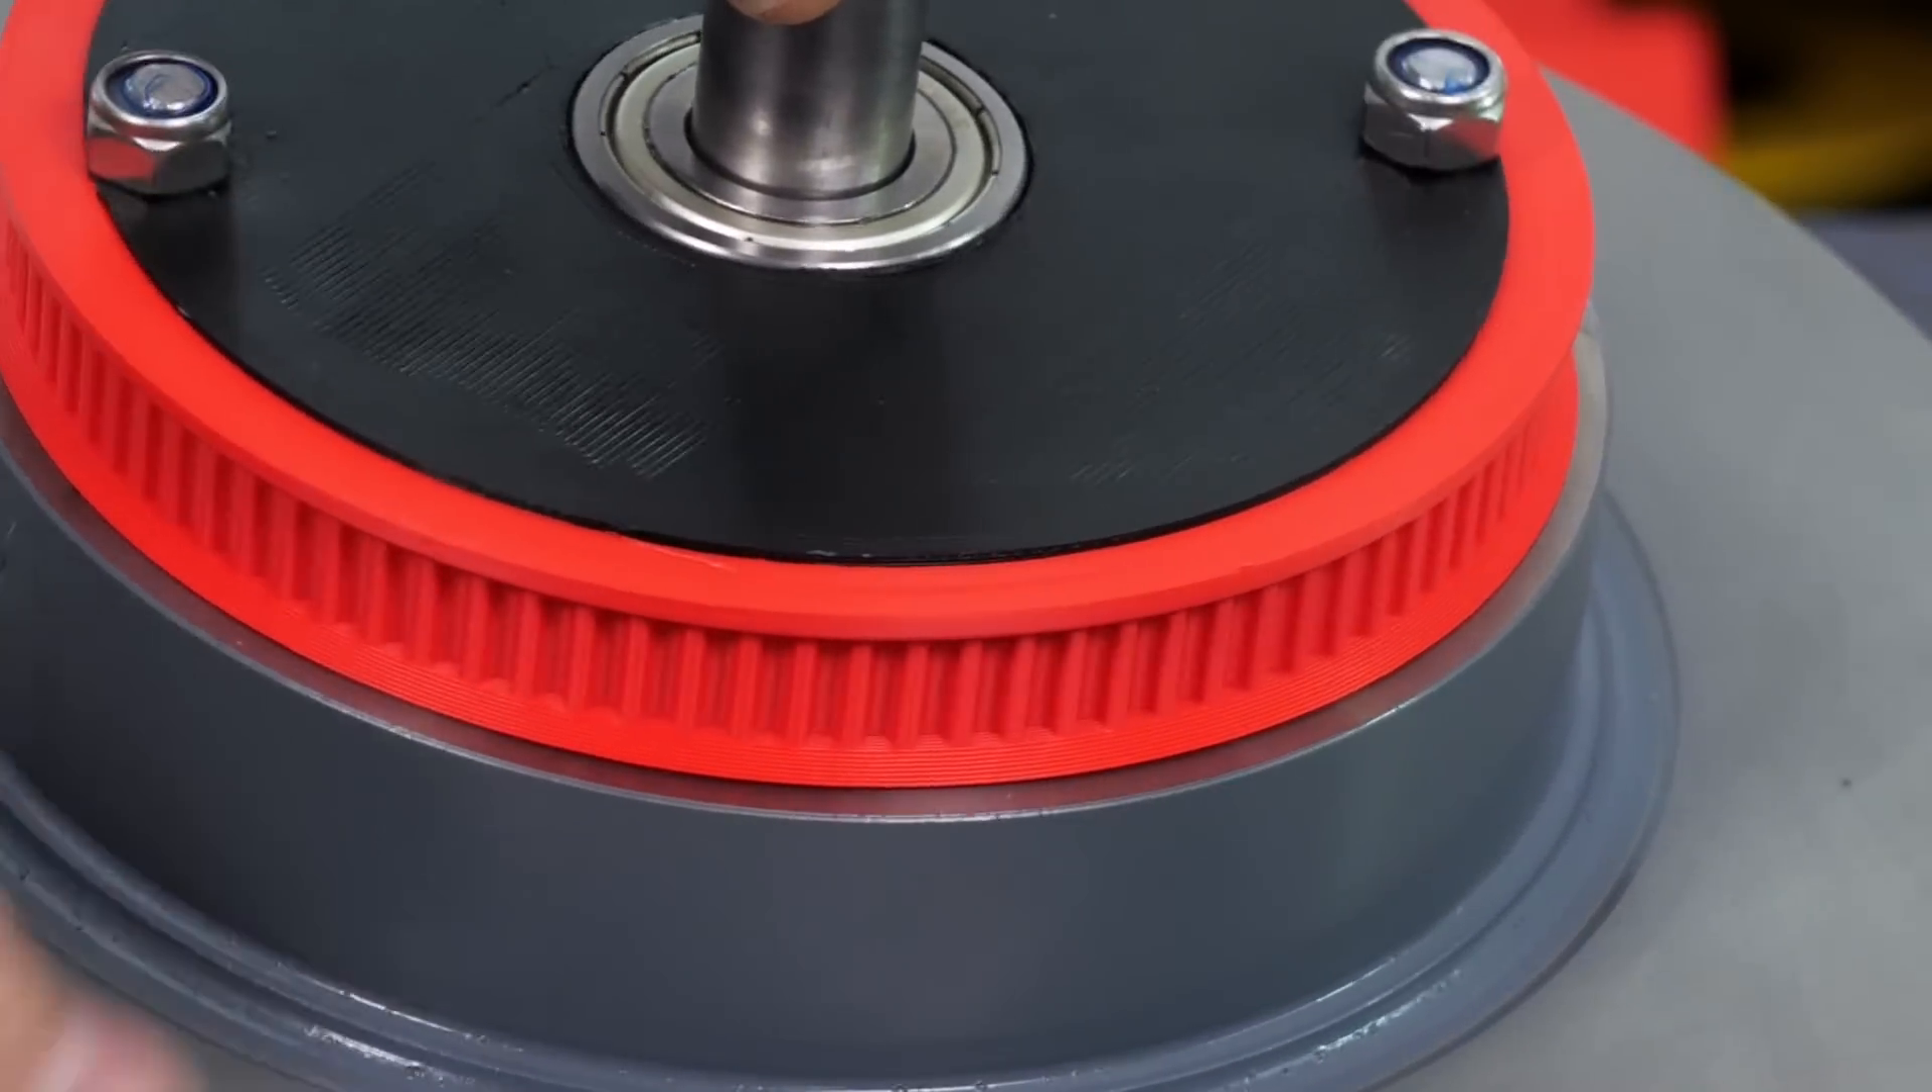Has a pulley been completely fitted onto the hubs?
Yes.